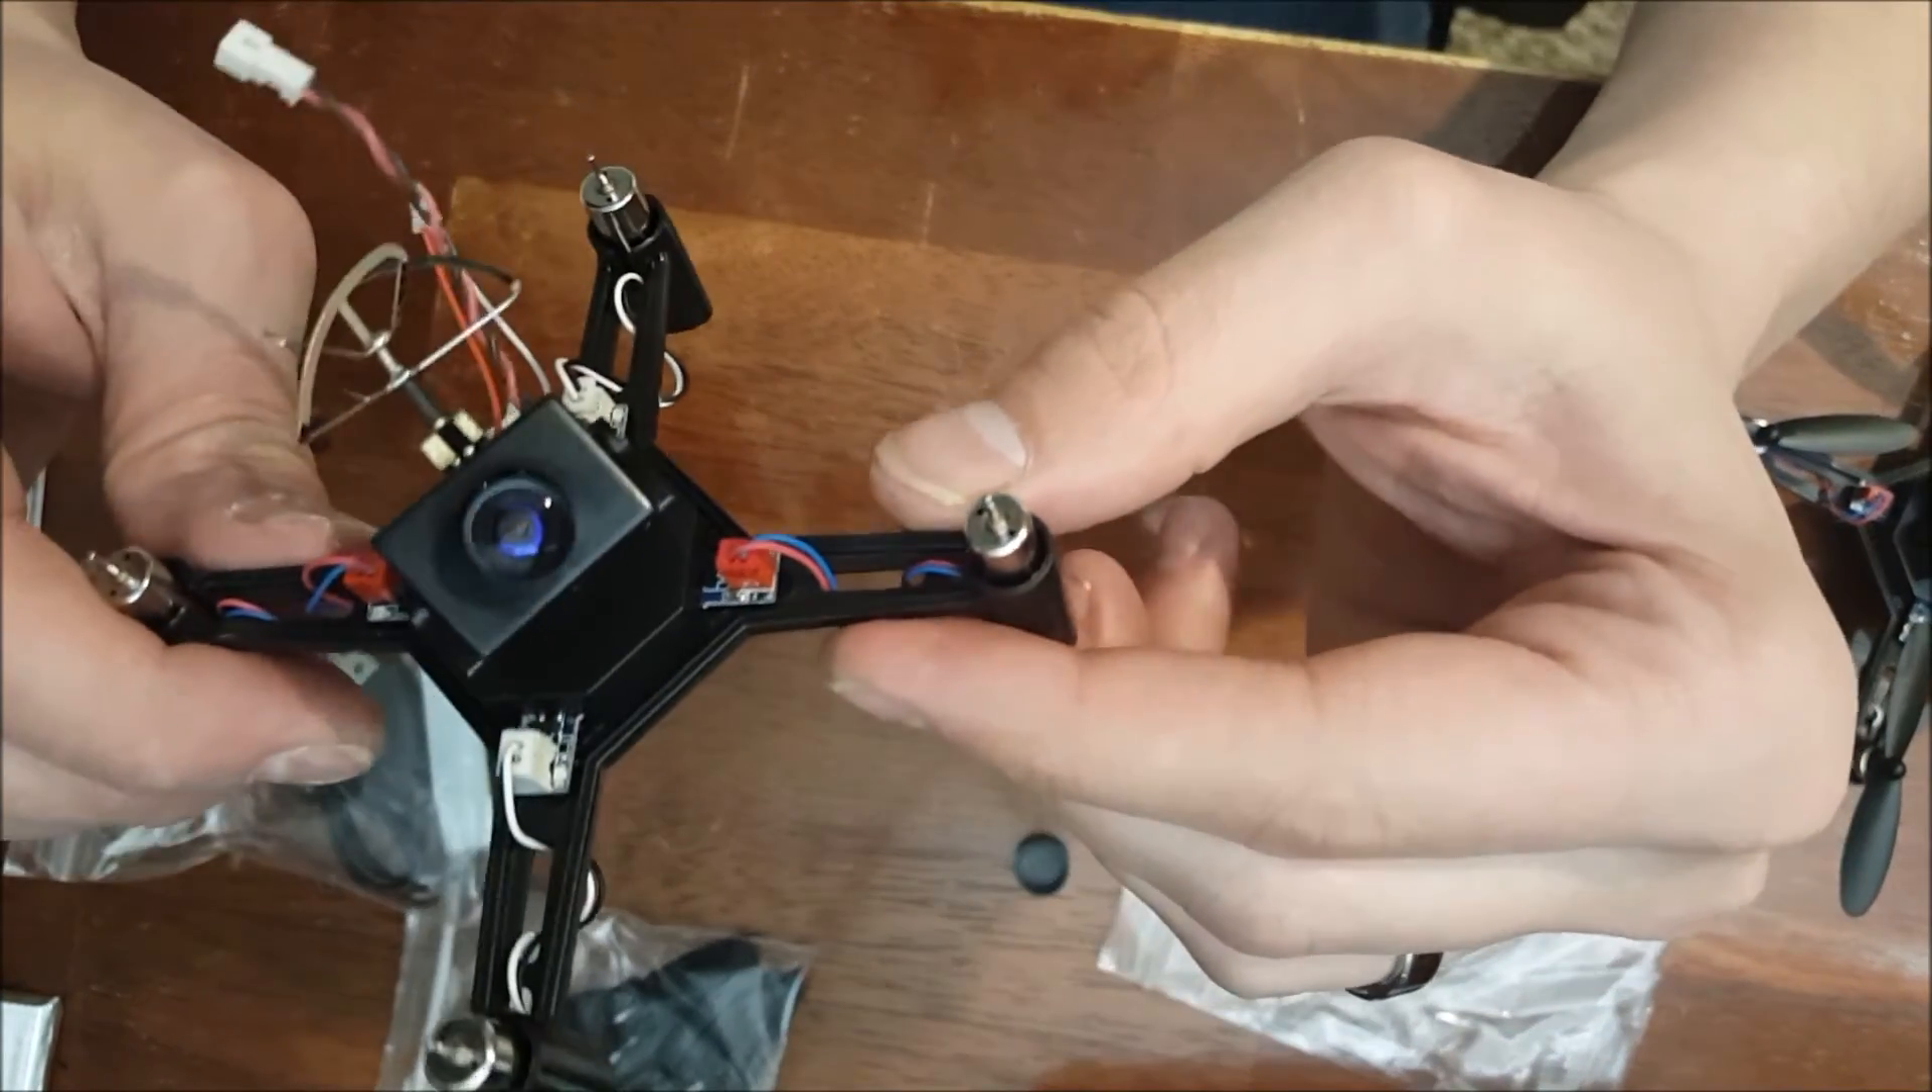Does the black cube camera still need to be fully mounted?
No.